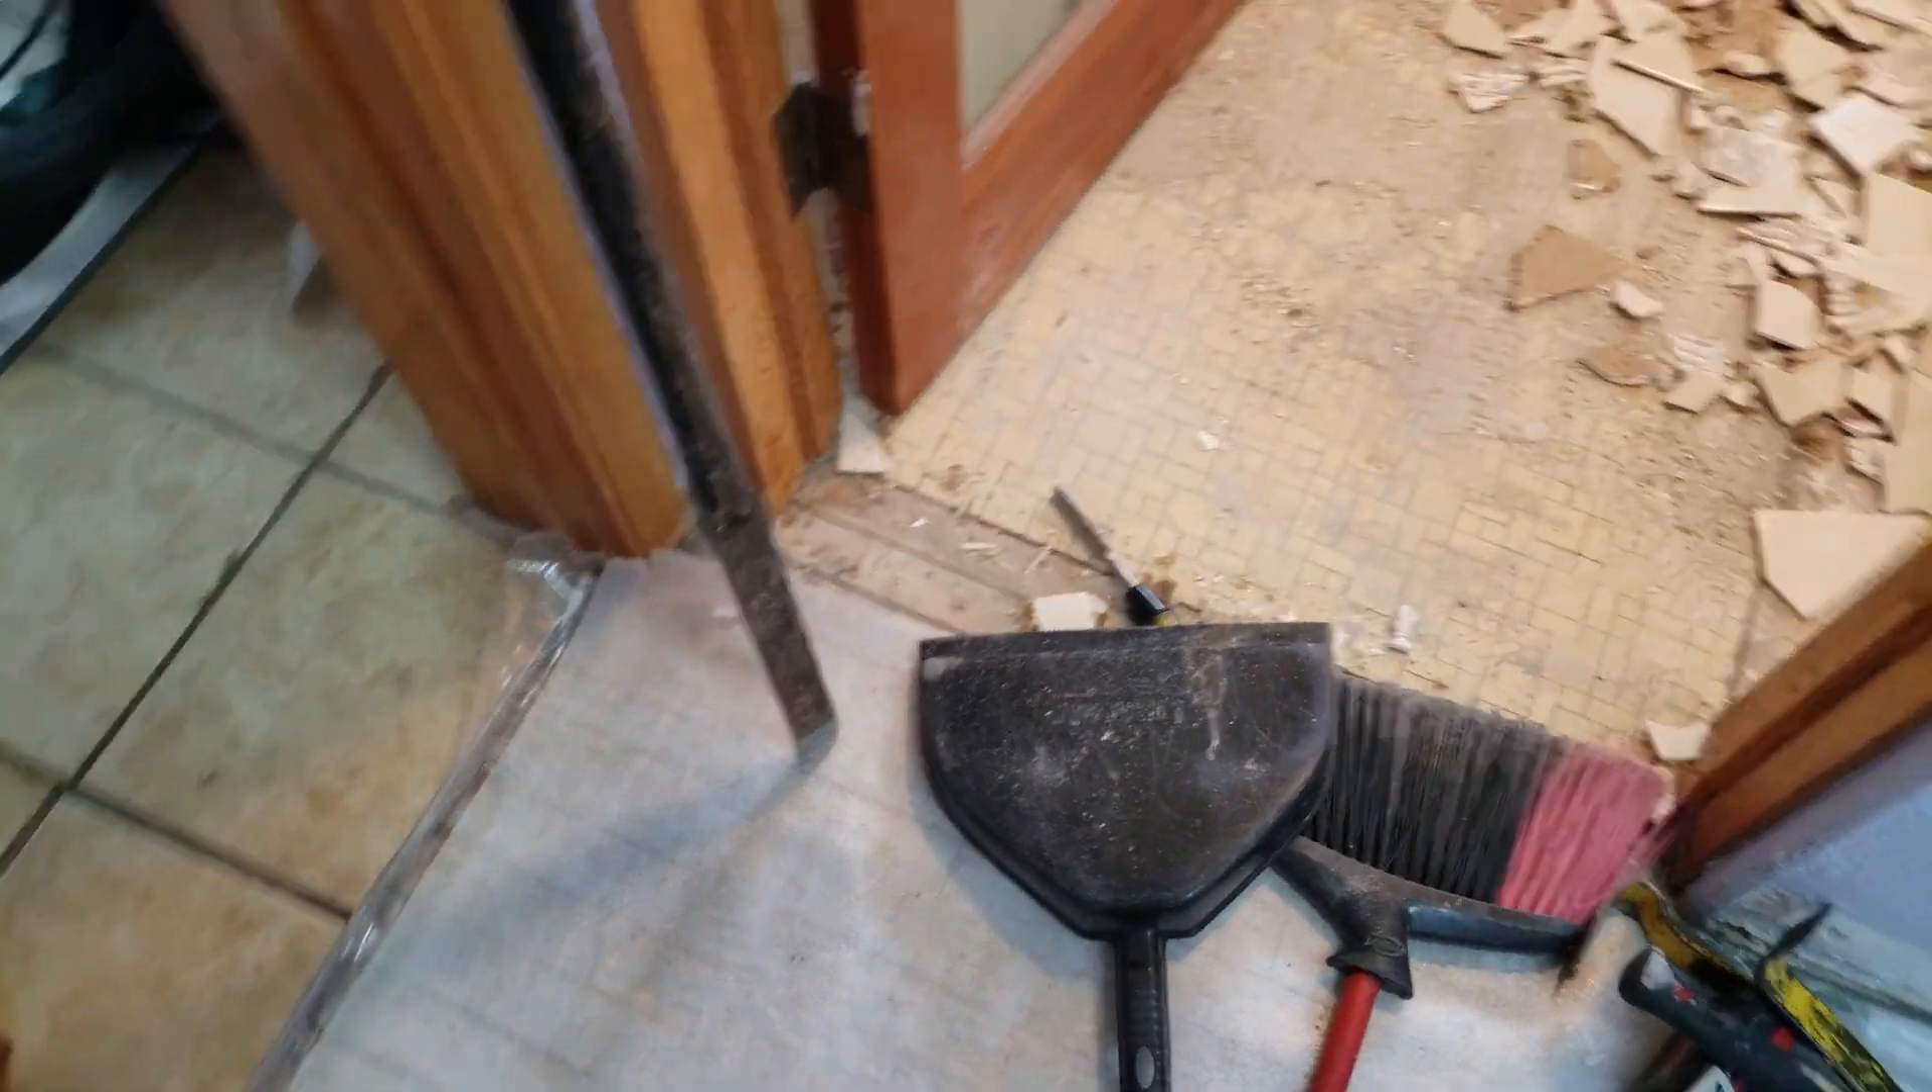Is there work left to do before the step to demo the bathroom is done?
Yes.